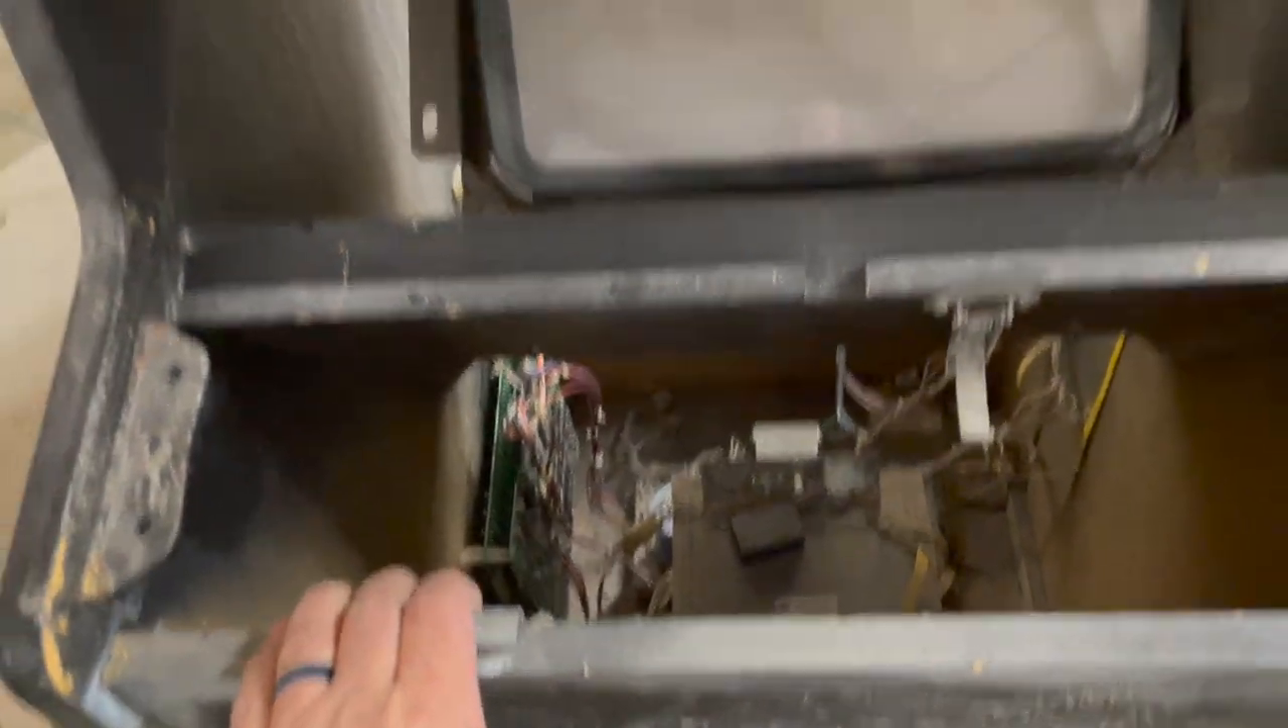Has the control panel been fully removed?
Yes.